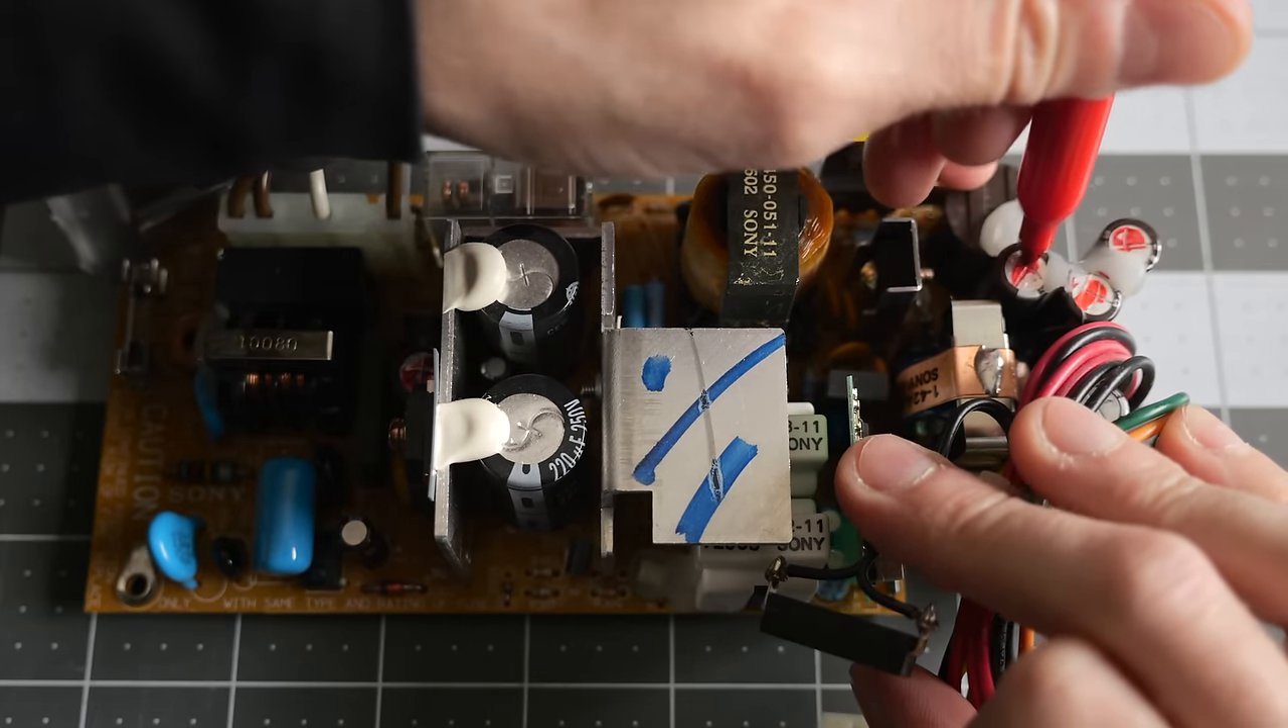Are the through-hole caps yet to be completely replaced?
Yes.